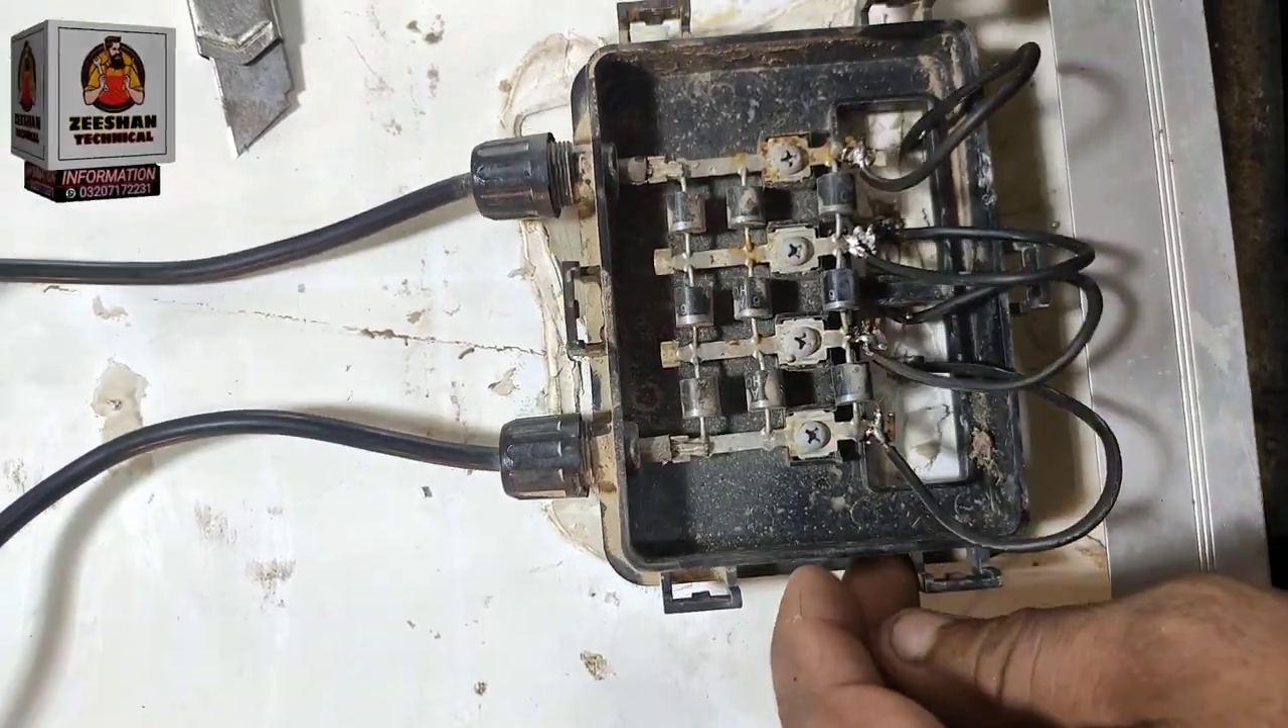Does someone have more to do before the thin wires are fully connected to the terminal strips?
No.